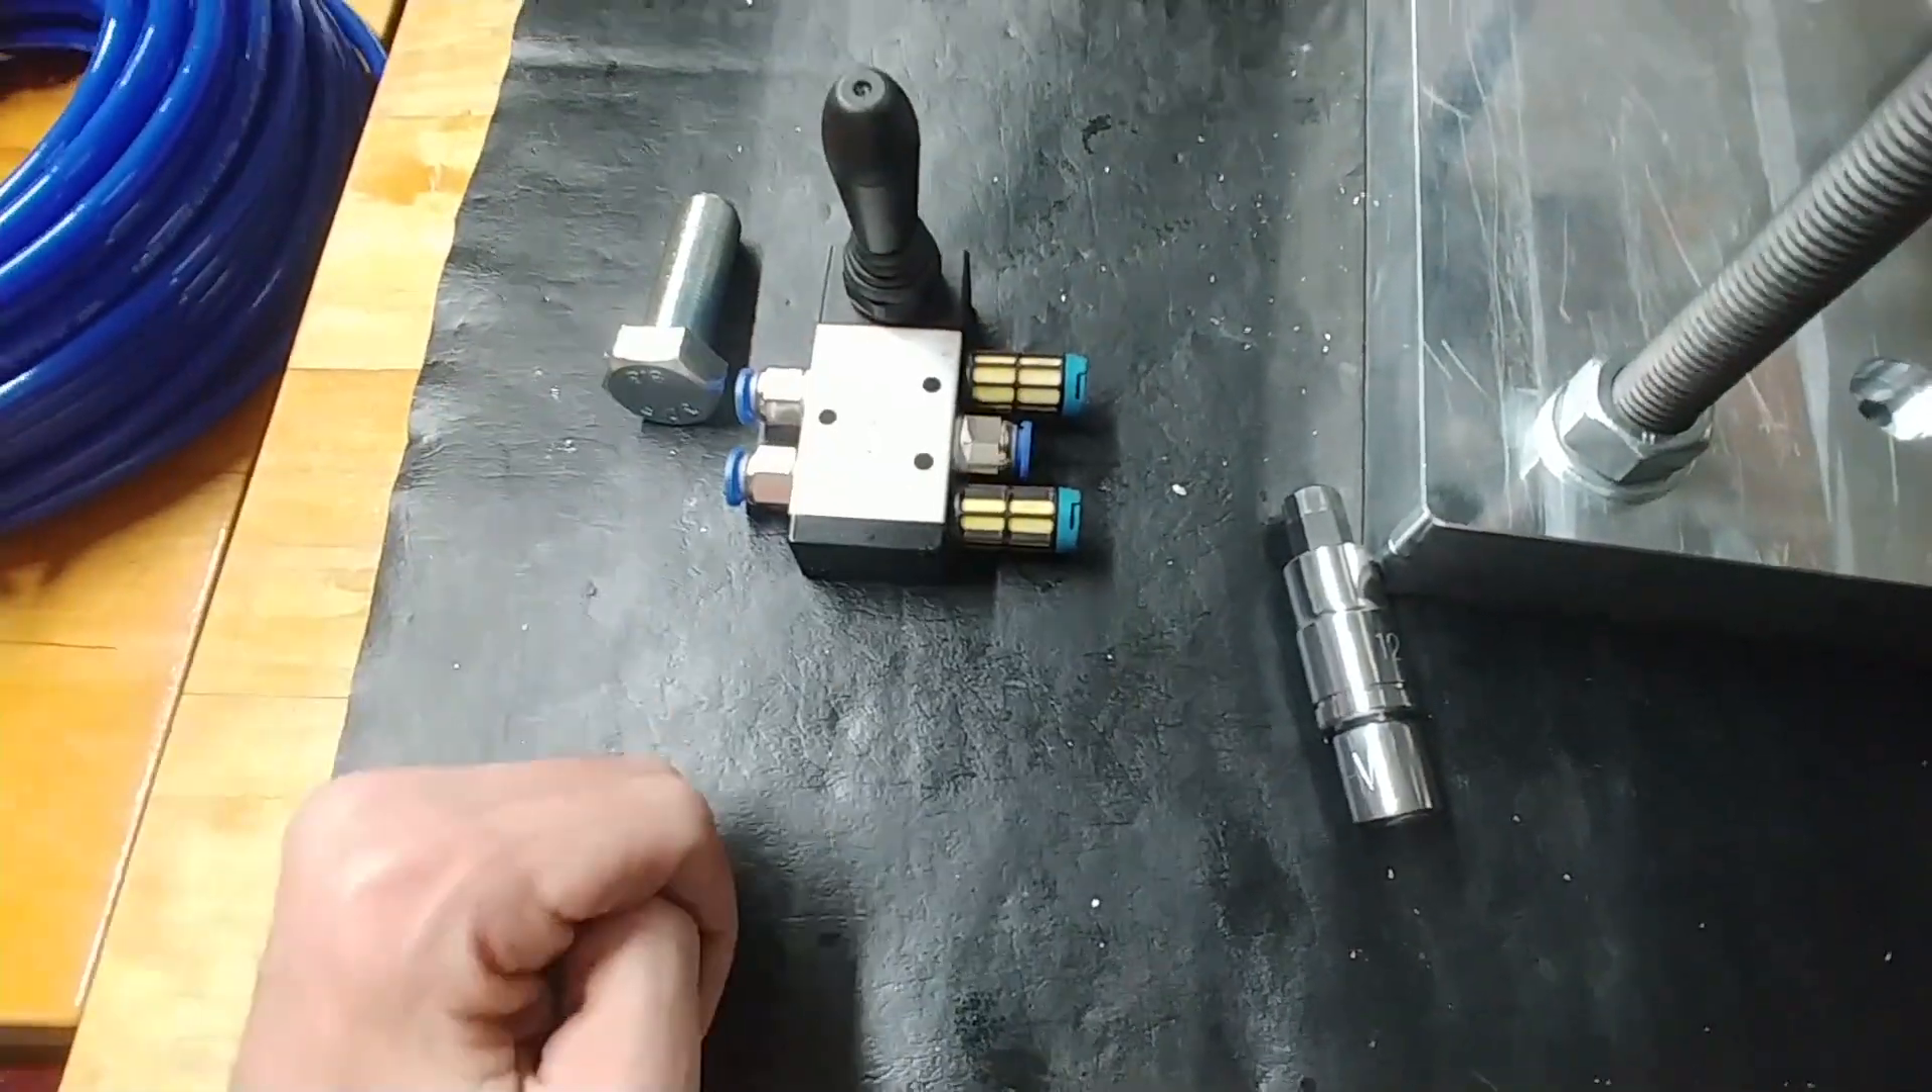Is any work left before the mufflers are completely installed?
No.